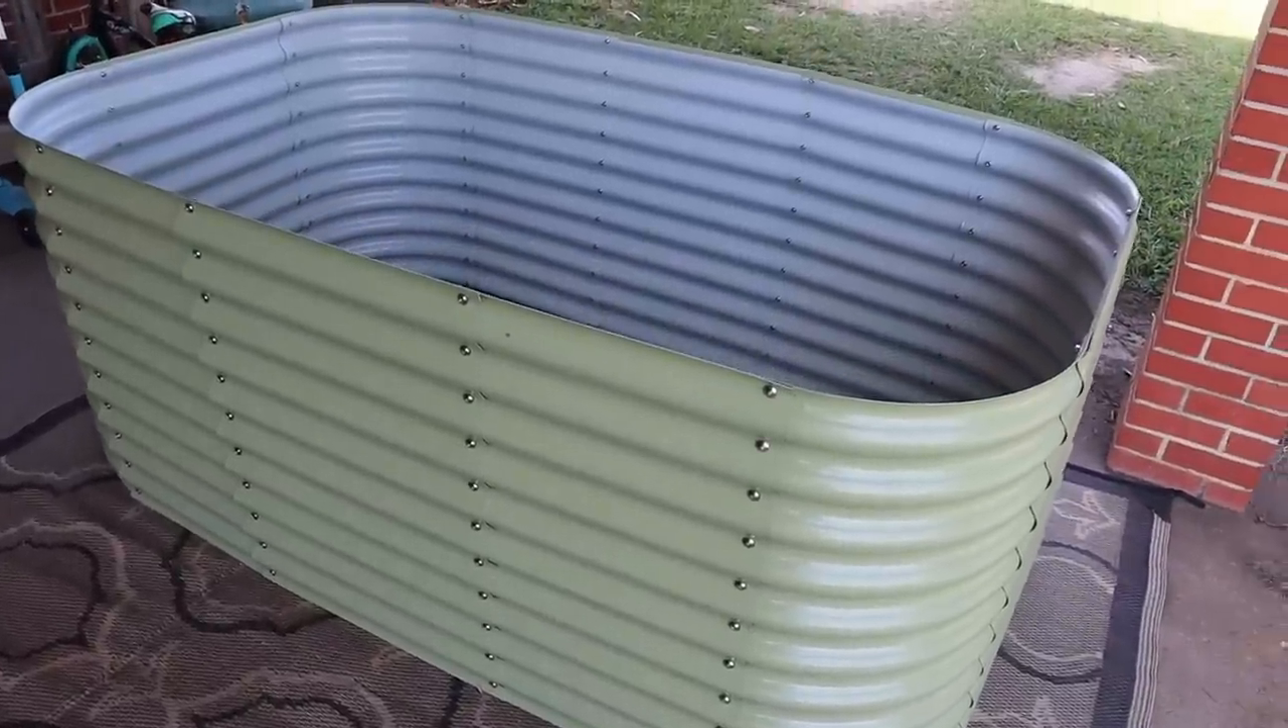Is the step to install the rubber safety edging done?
No.